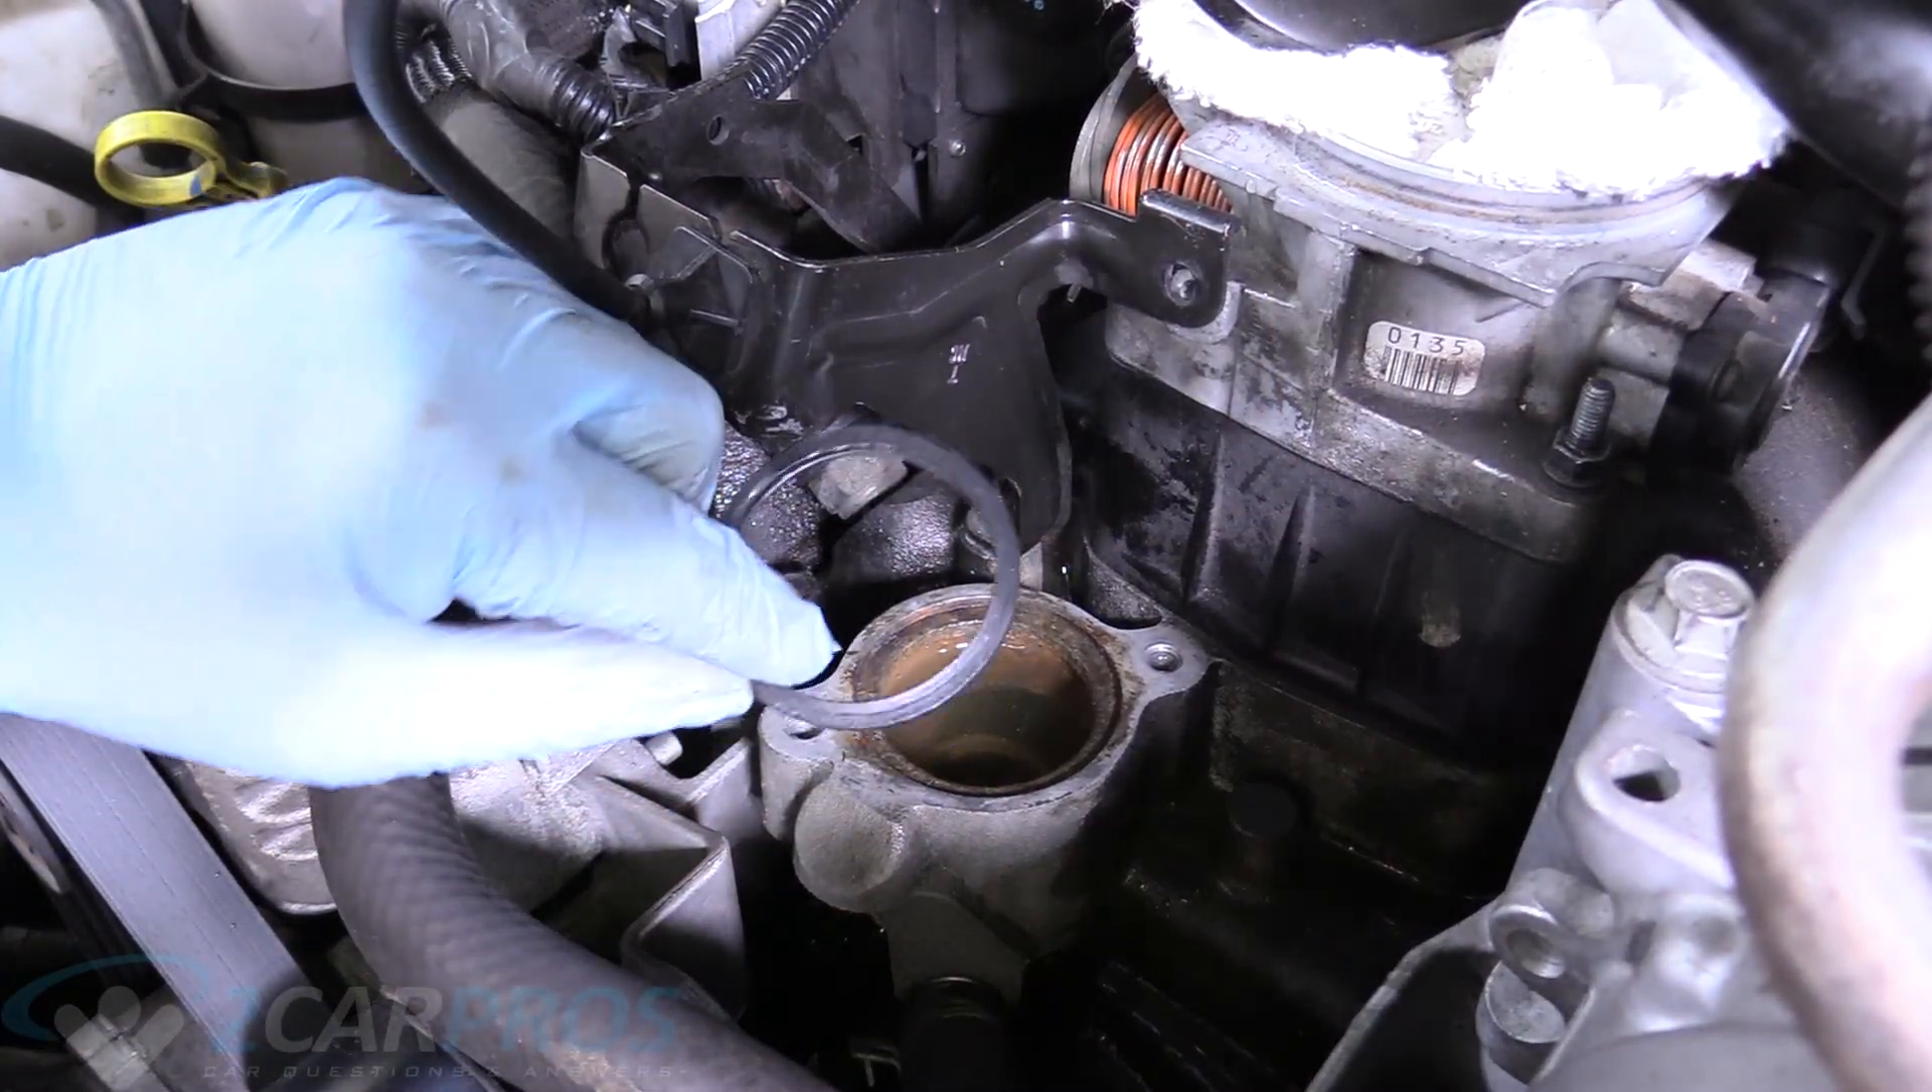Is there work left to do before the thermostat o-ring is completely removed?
No.